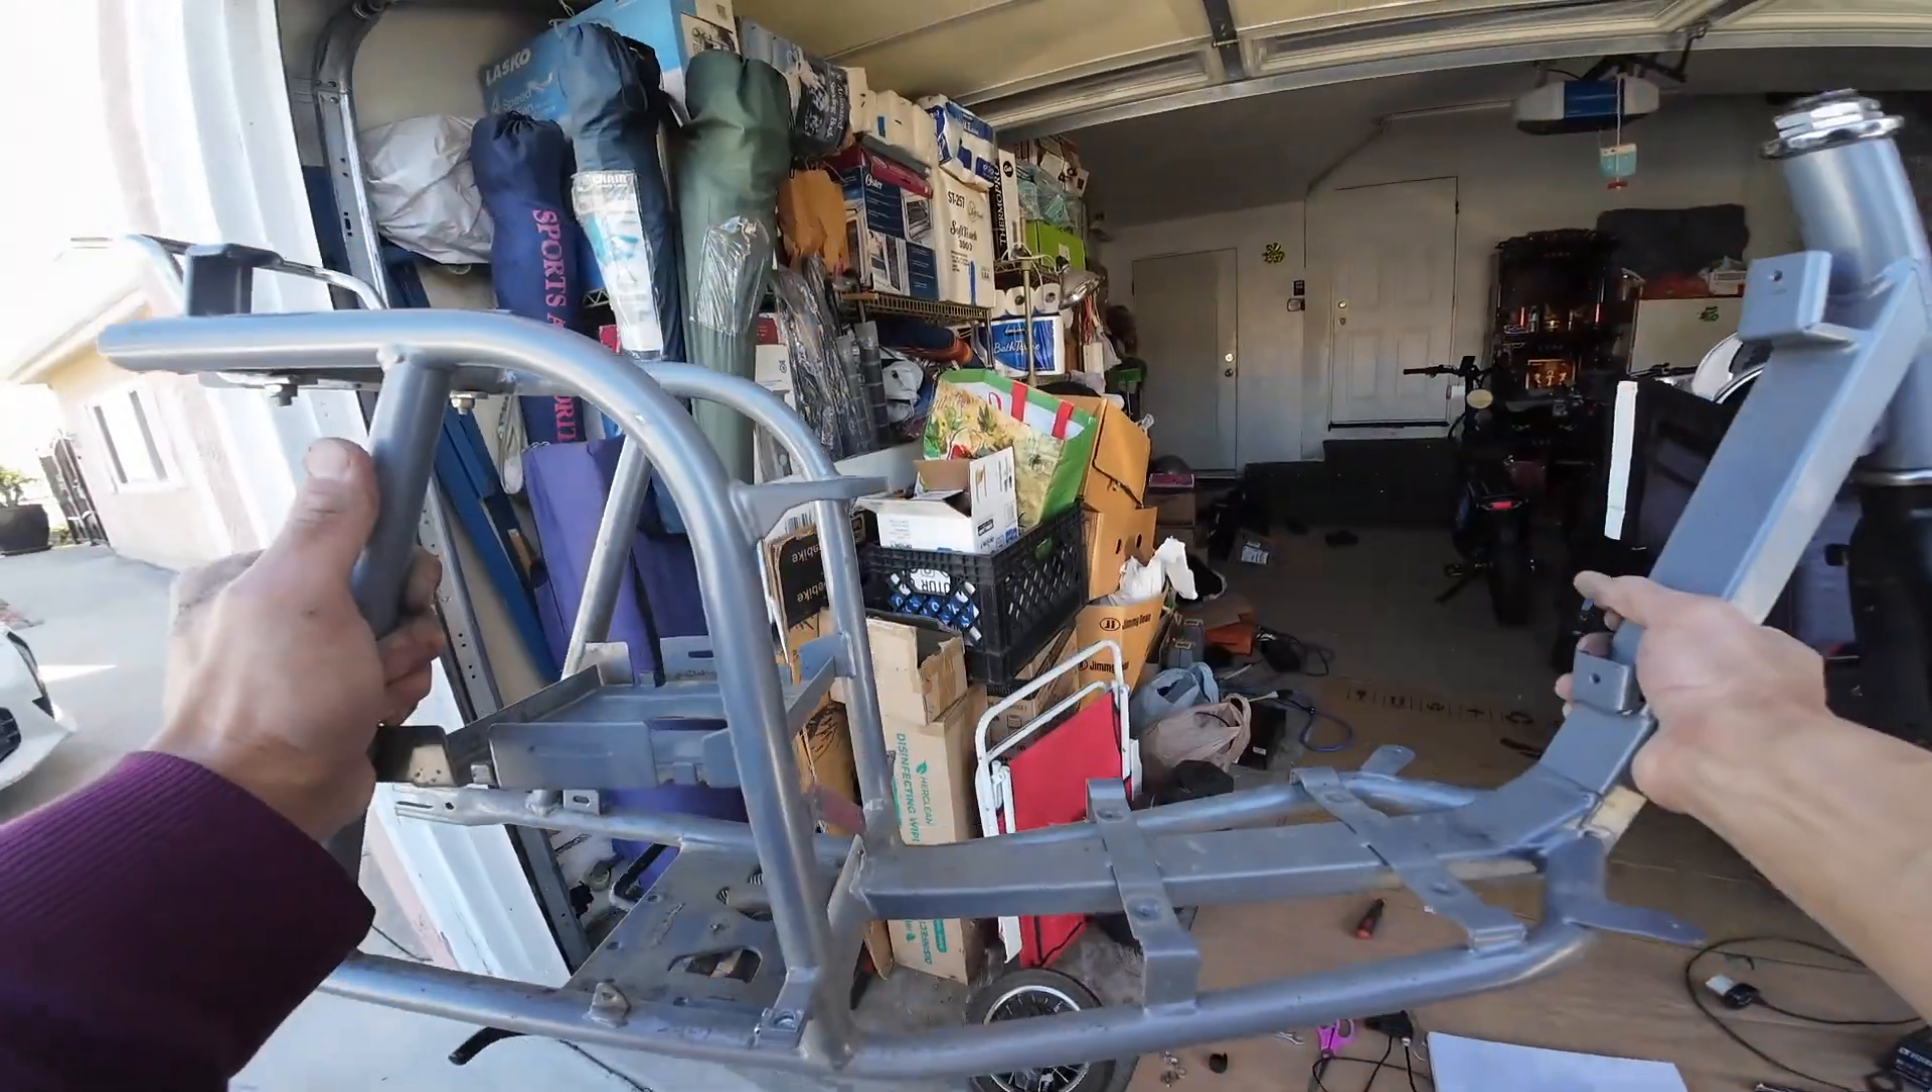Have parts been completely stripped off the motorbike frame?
Yes.